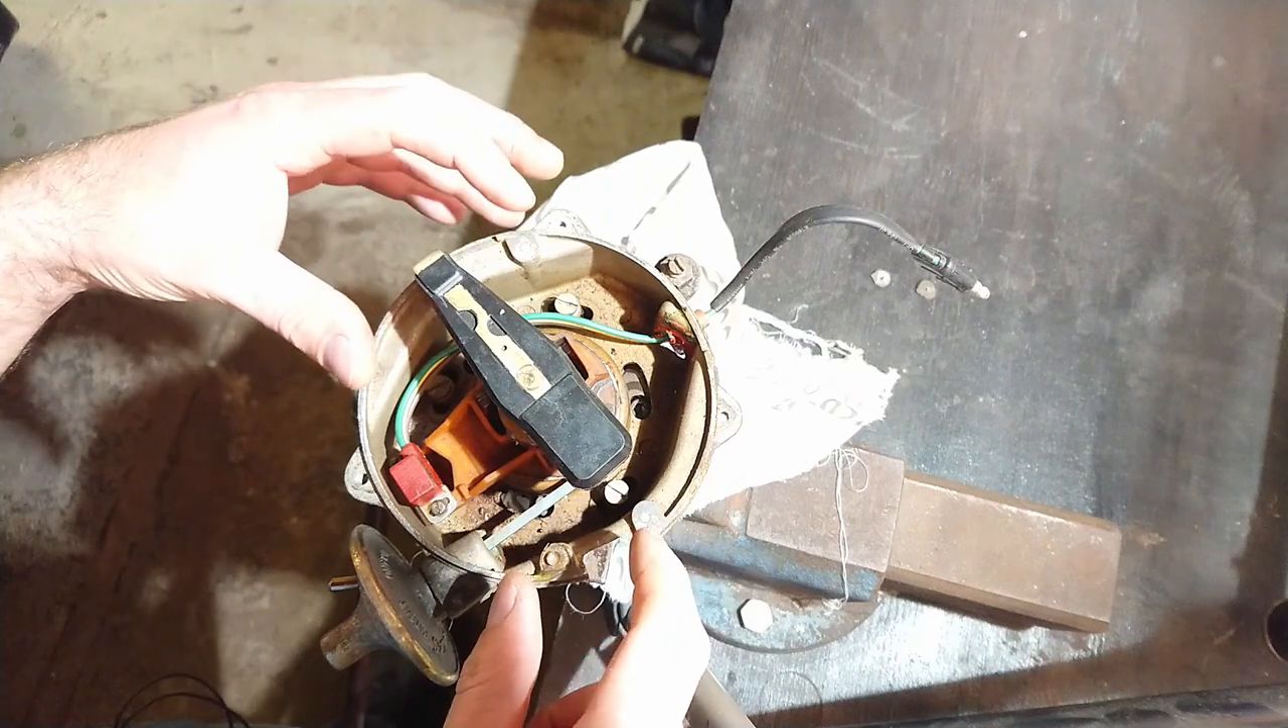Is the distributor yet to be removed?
No.